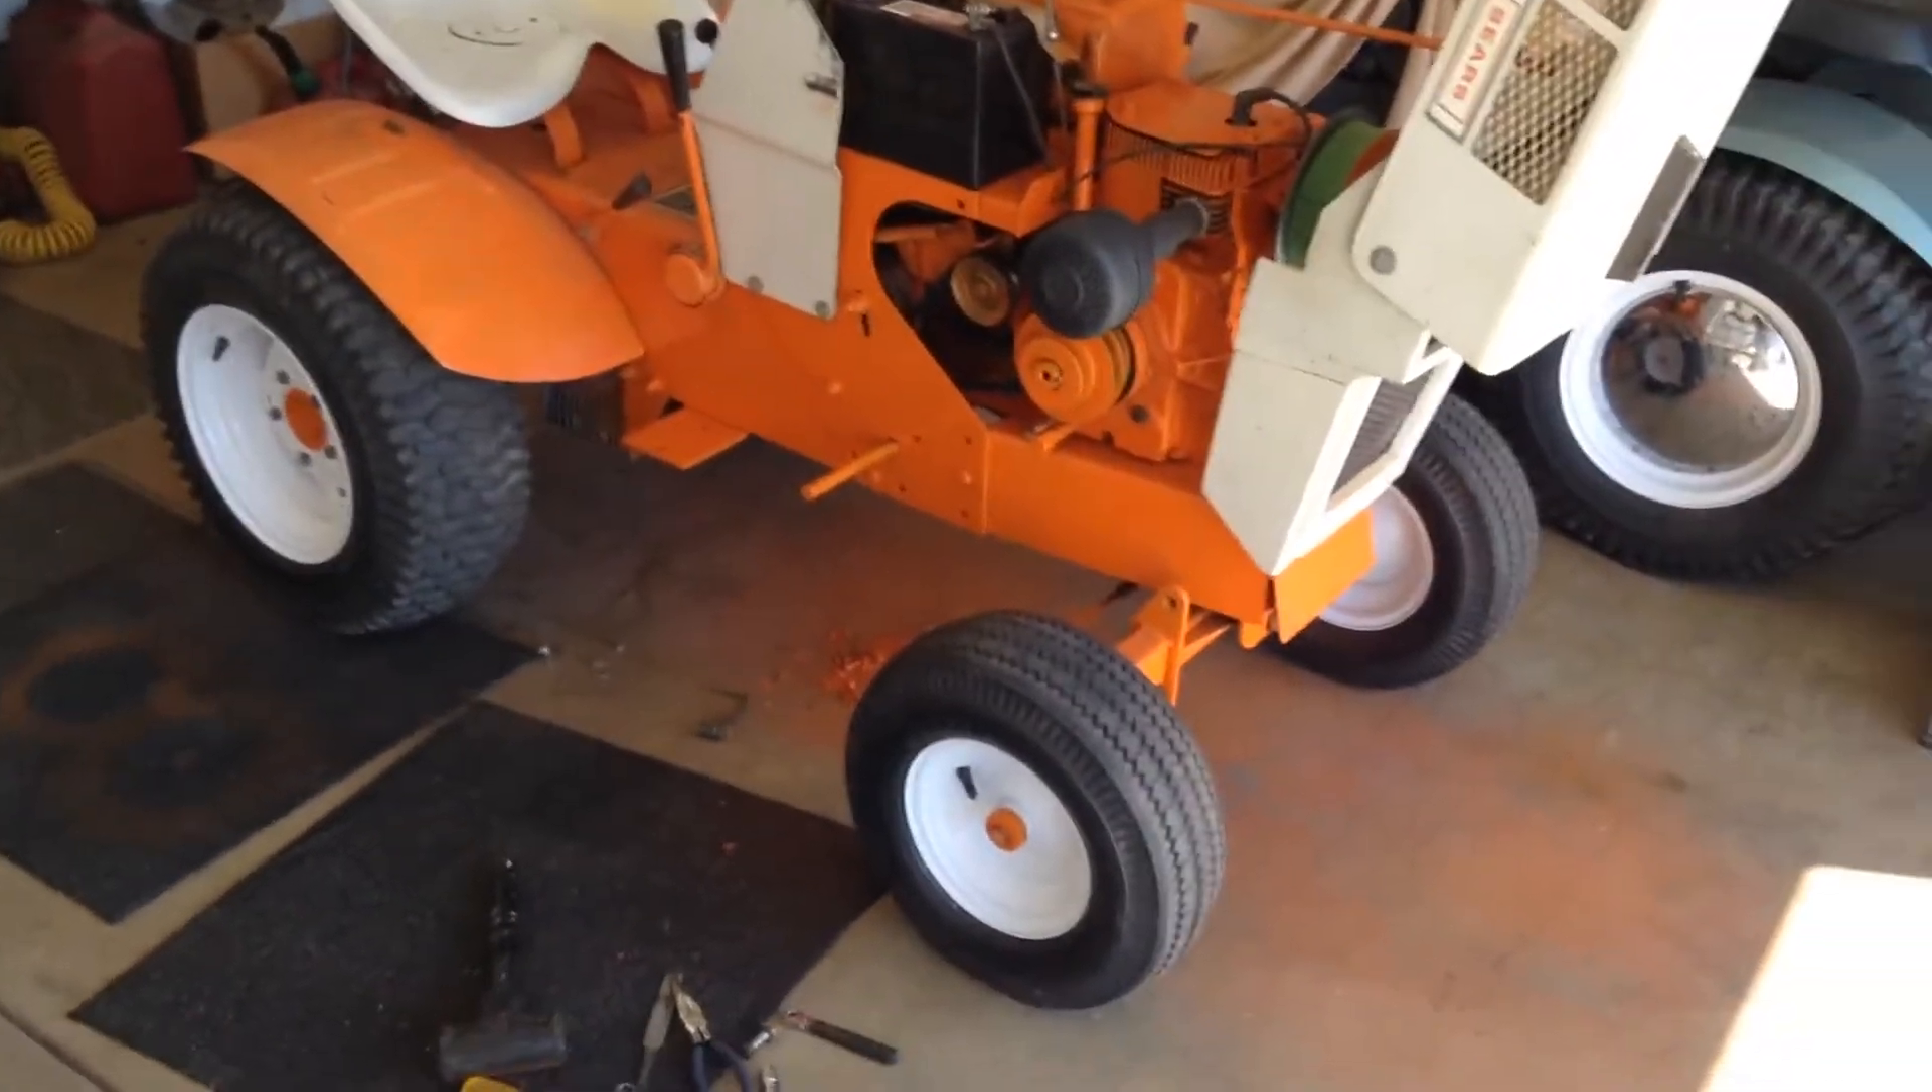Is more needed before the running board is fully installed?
Yes.